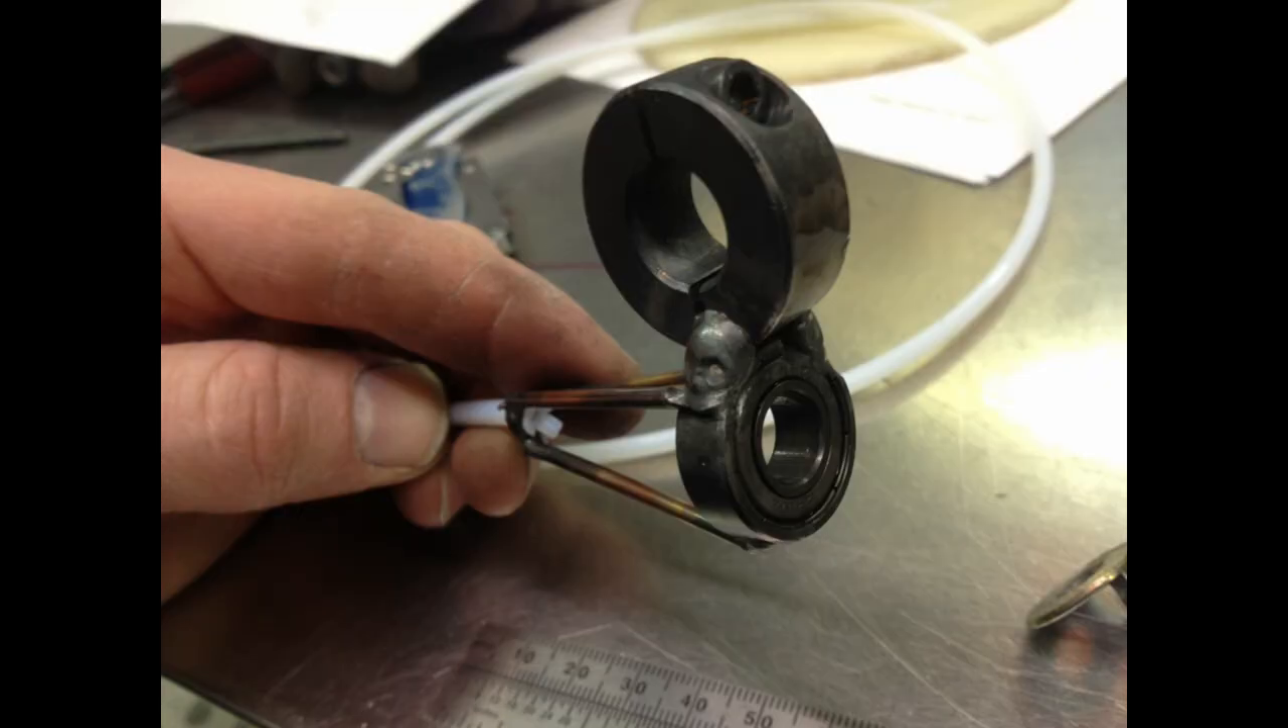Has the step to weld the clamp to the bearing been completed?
Yes.